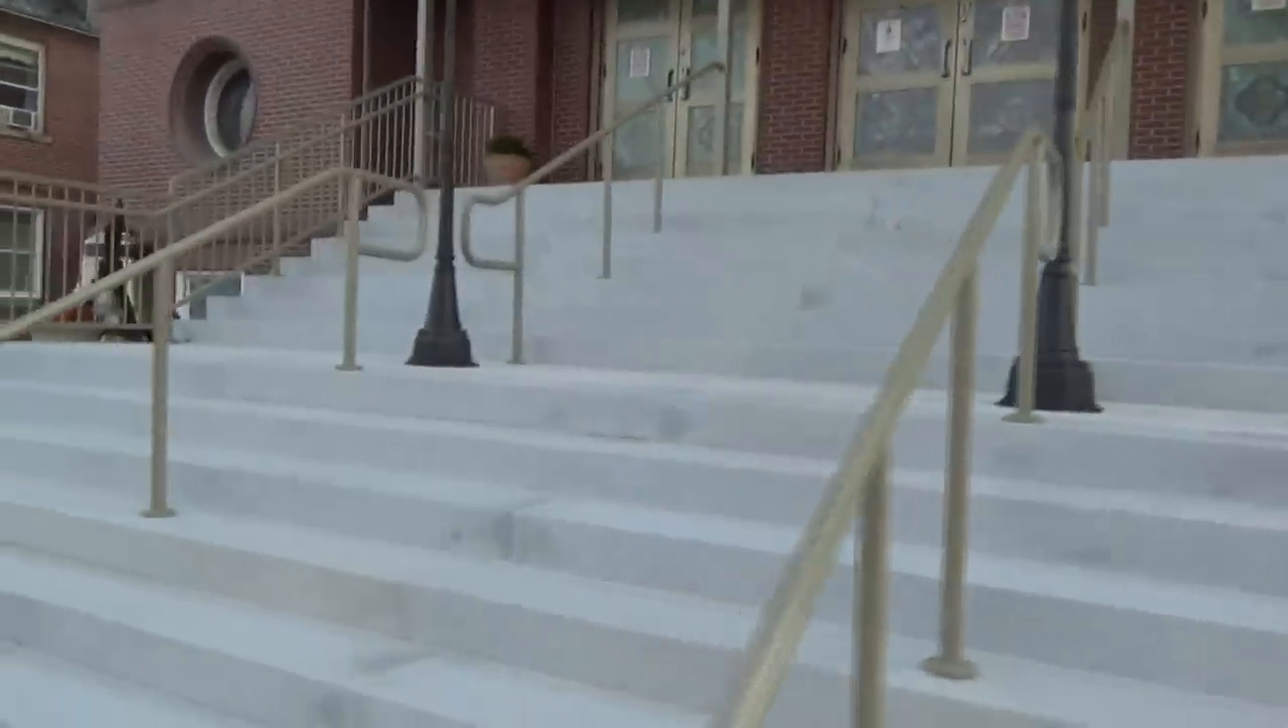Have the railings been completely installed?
Yes.